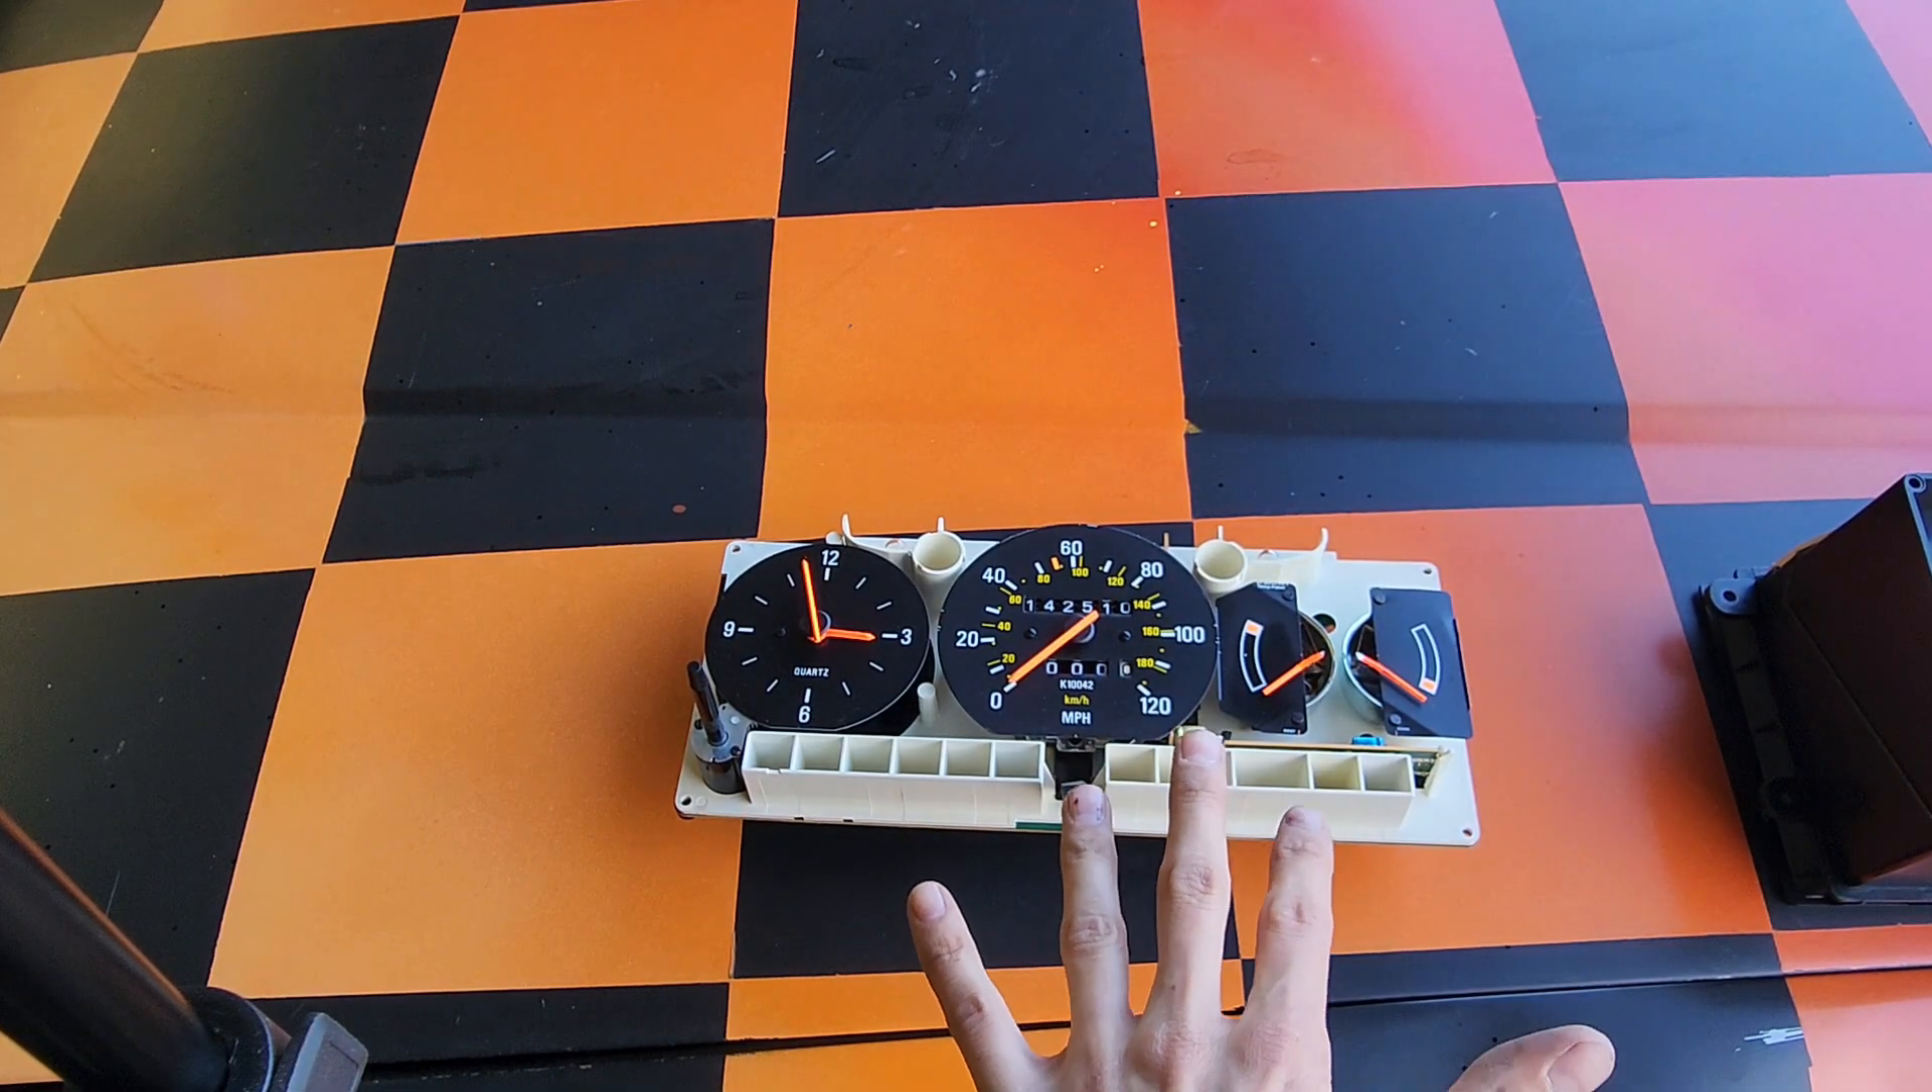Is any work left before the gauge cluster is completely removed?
No.